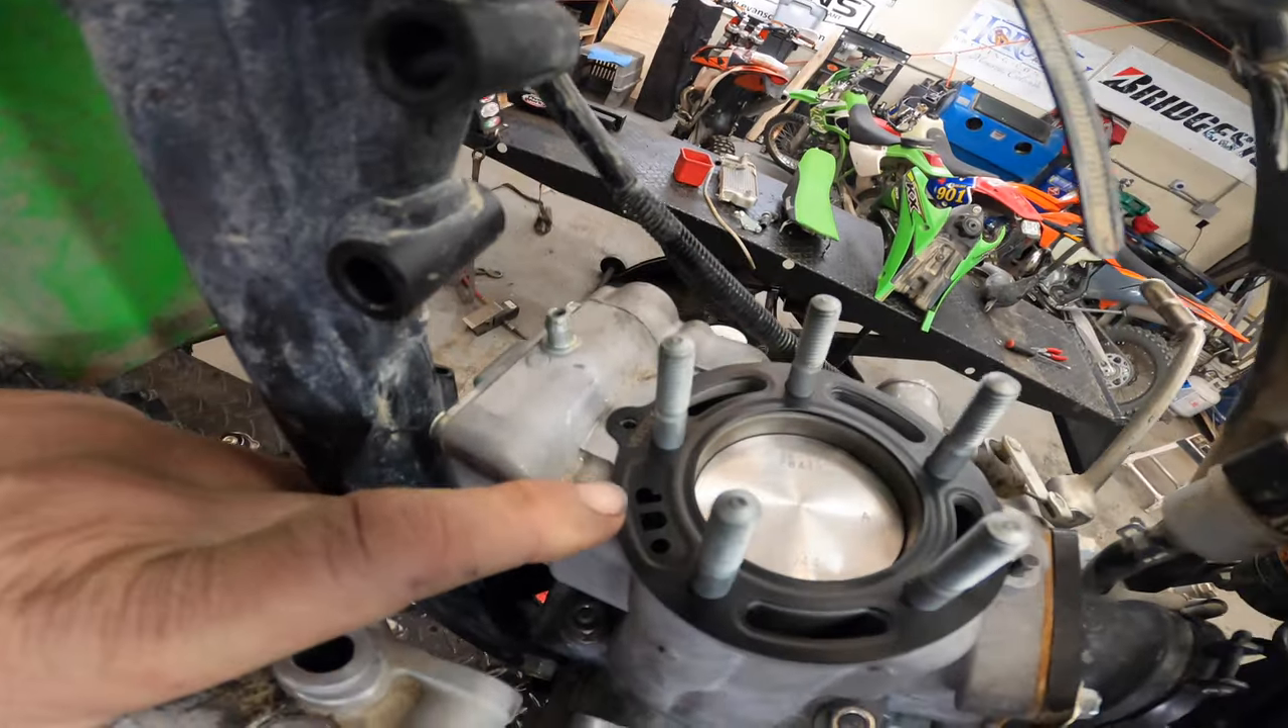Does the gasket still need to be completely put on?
No.